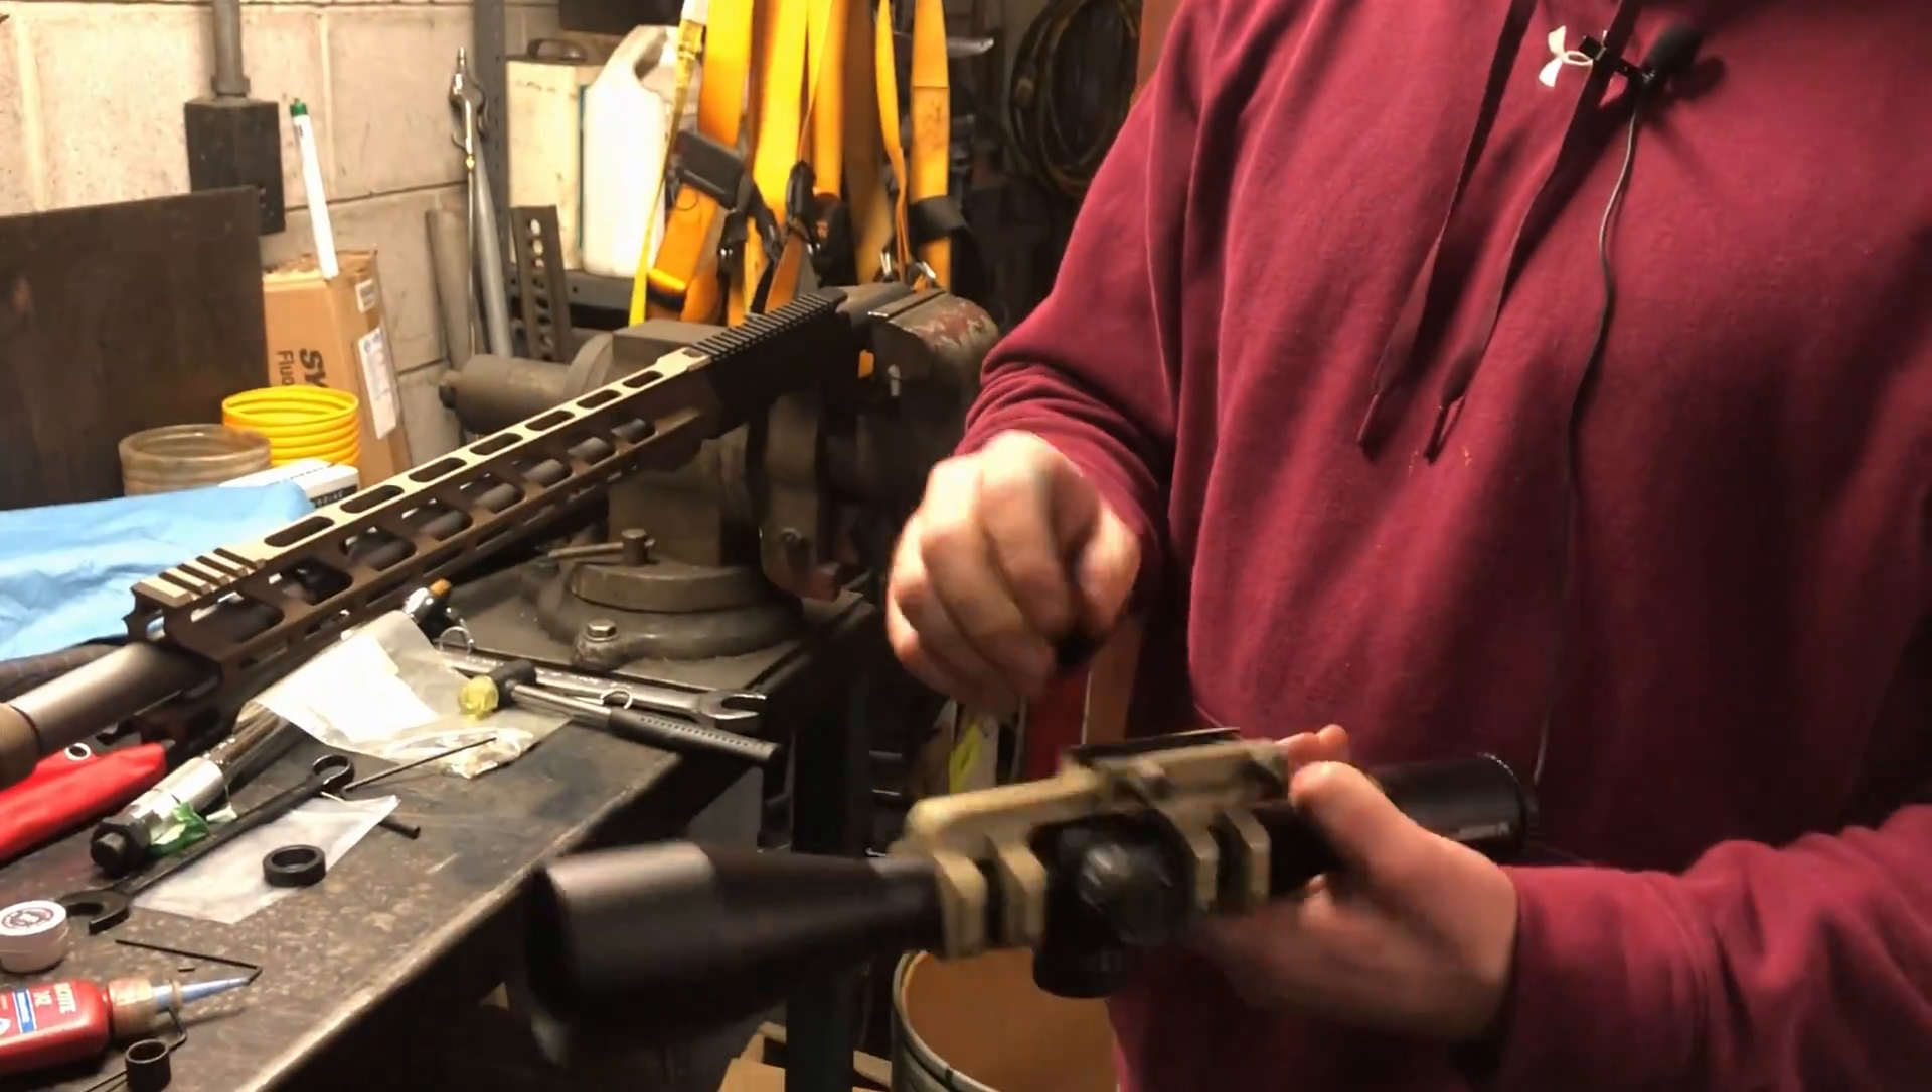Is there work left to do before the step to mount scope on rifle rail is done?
Yes.